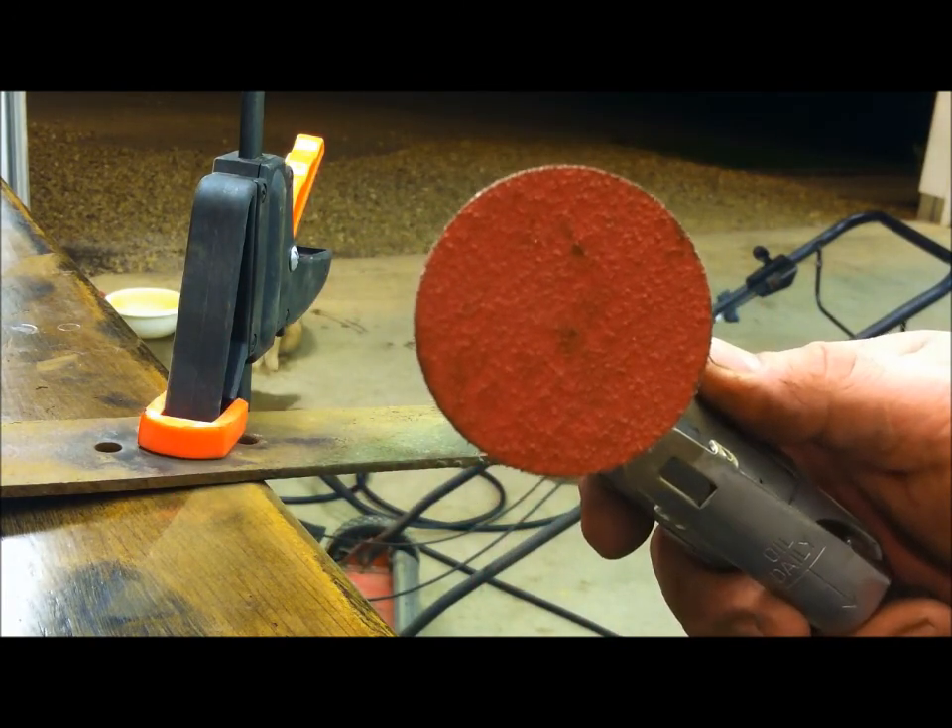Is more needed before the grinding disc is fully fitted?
No.